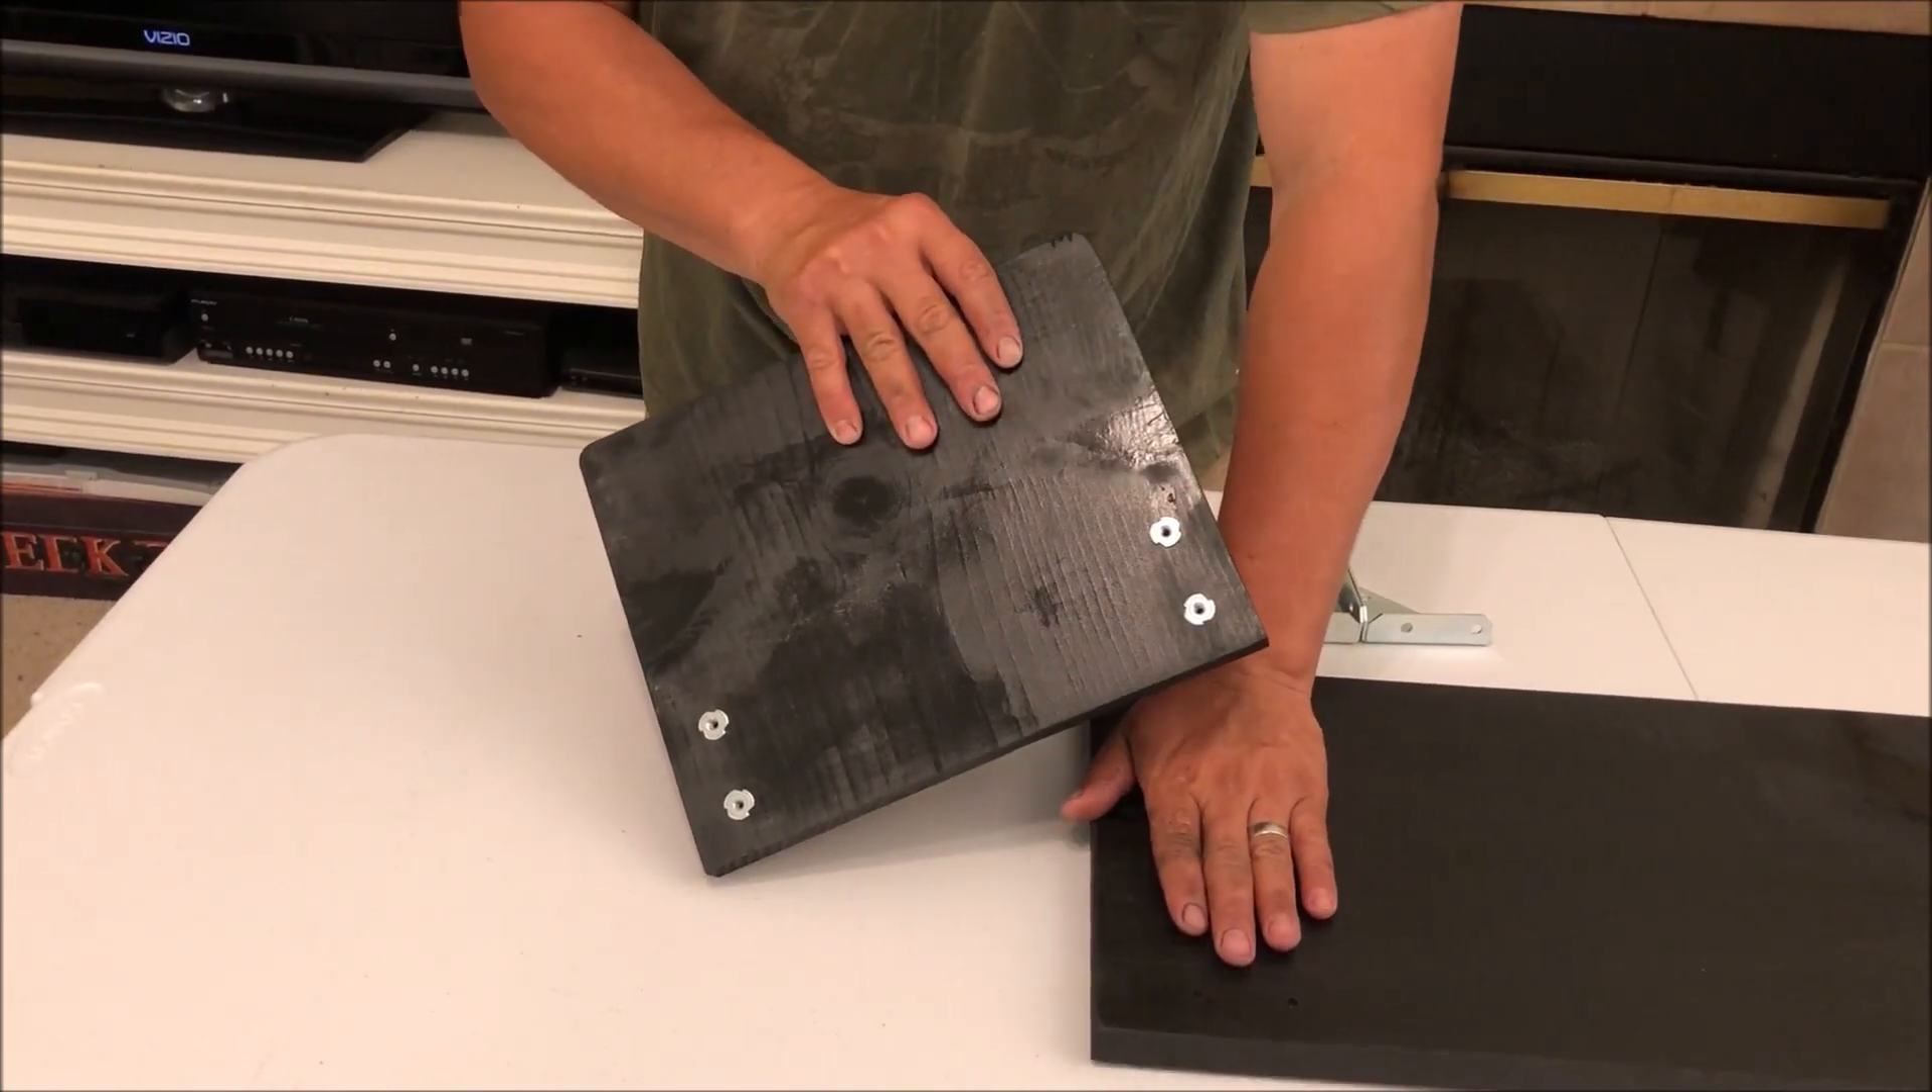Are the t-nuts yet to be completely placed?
No.